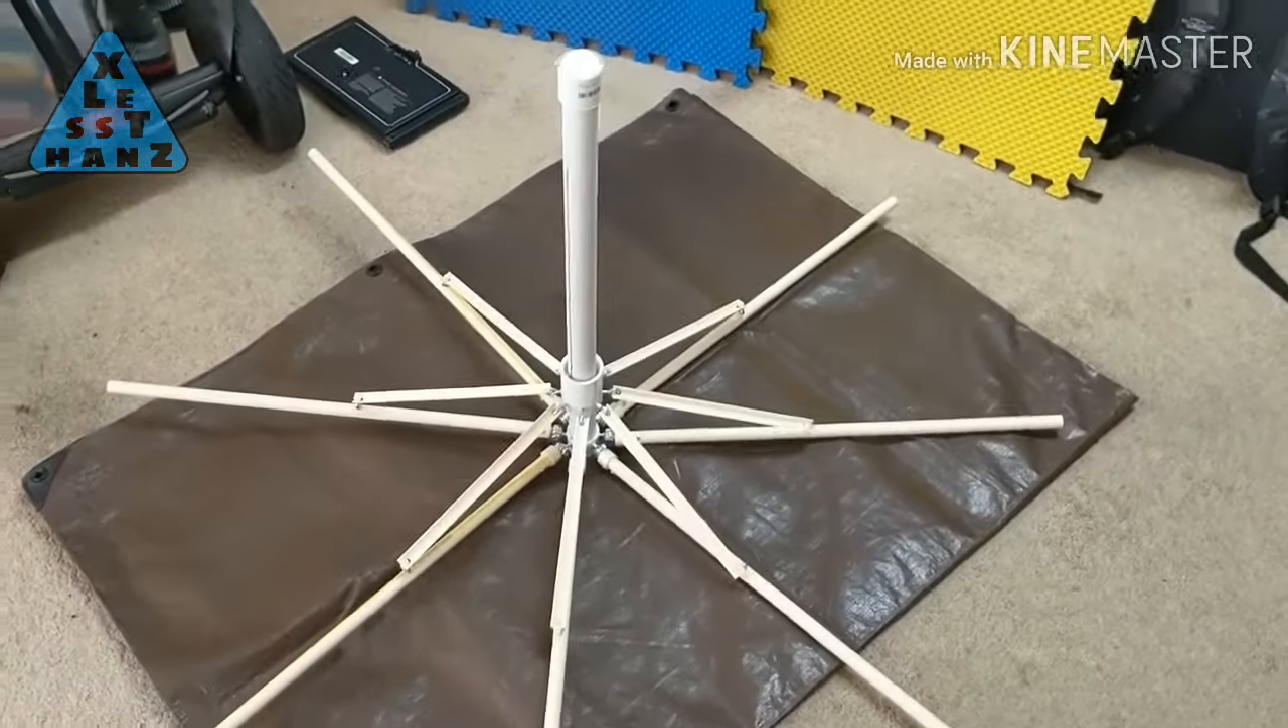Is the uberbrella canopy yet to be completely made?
Yes.